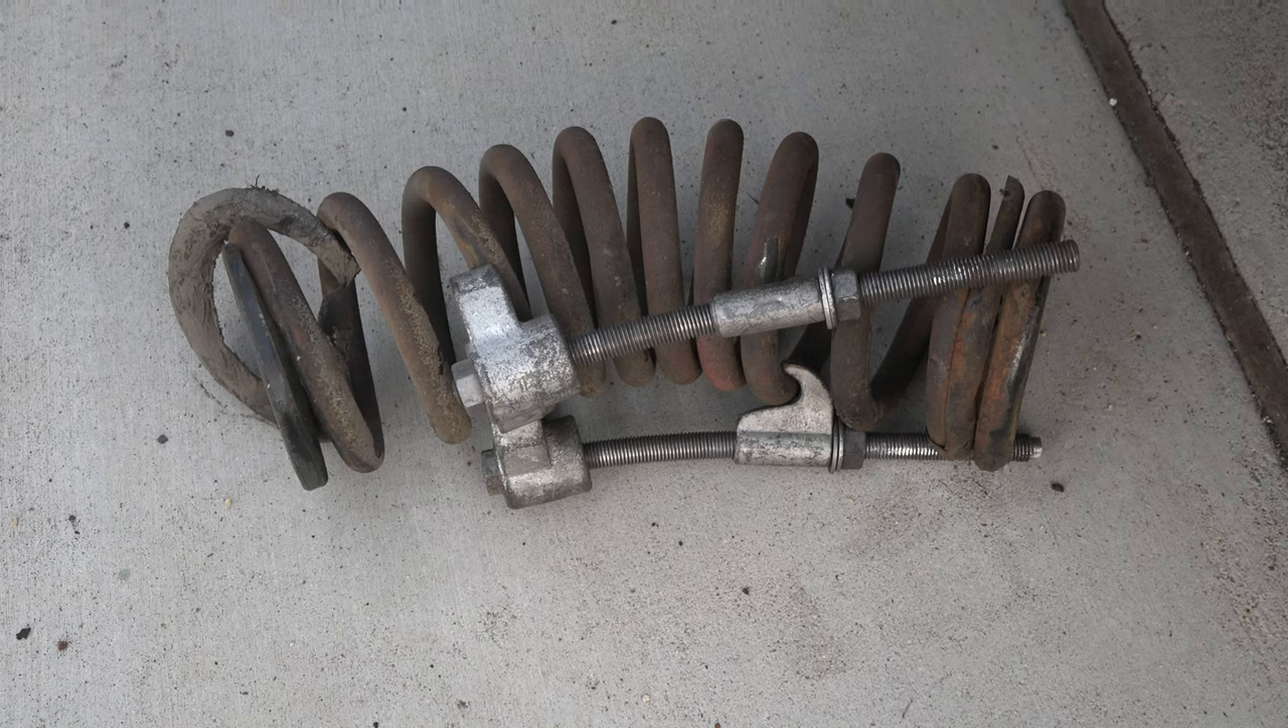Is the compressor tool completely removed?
No.